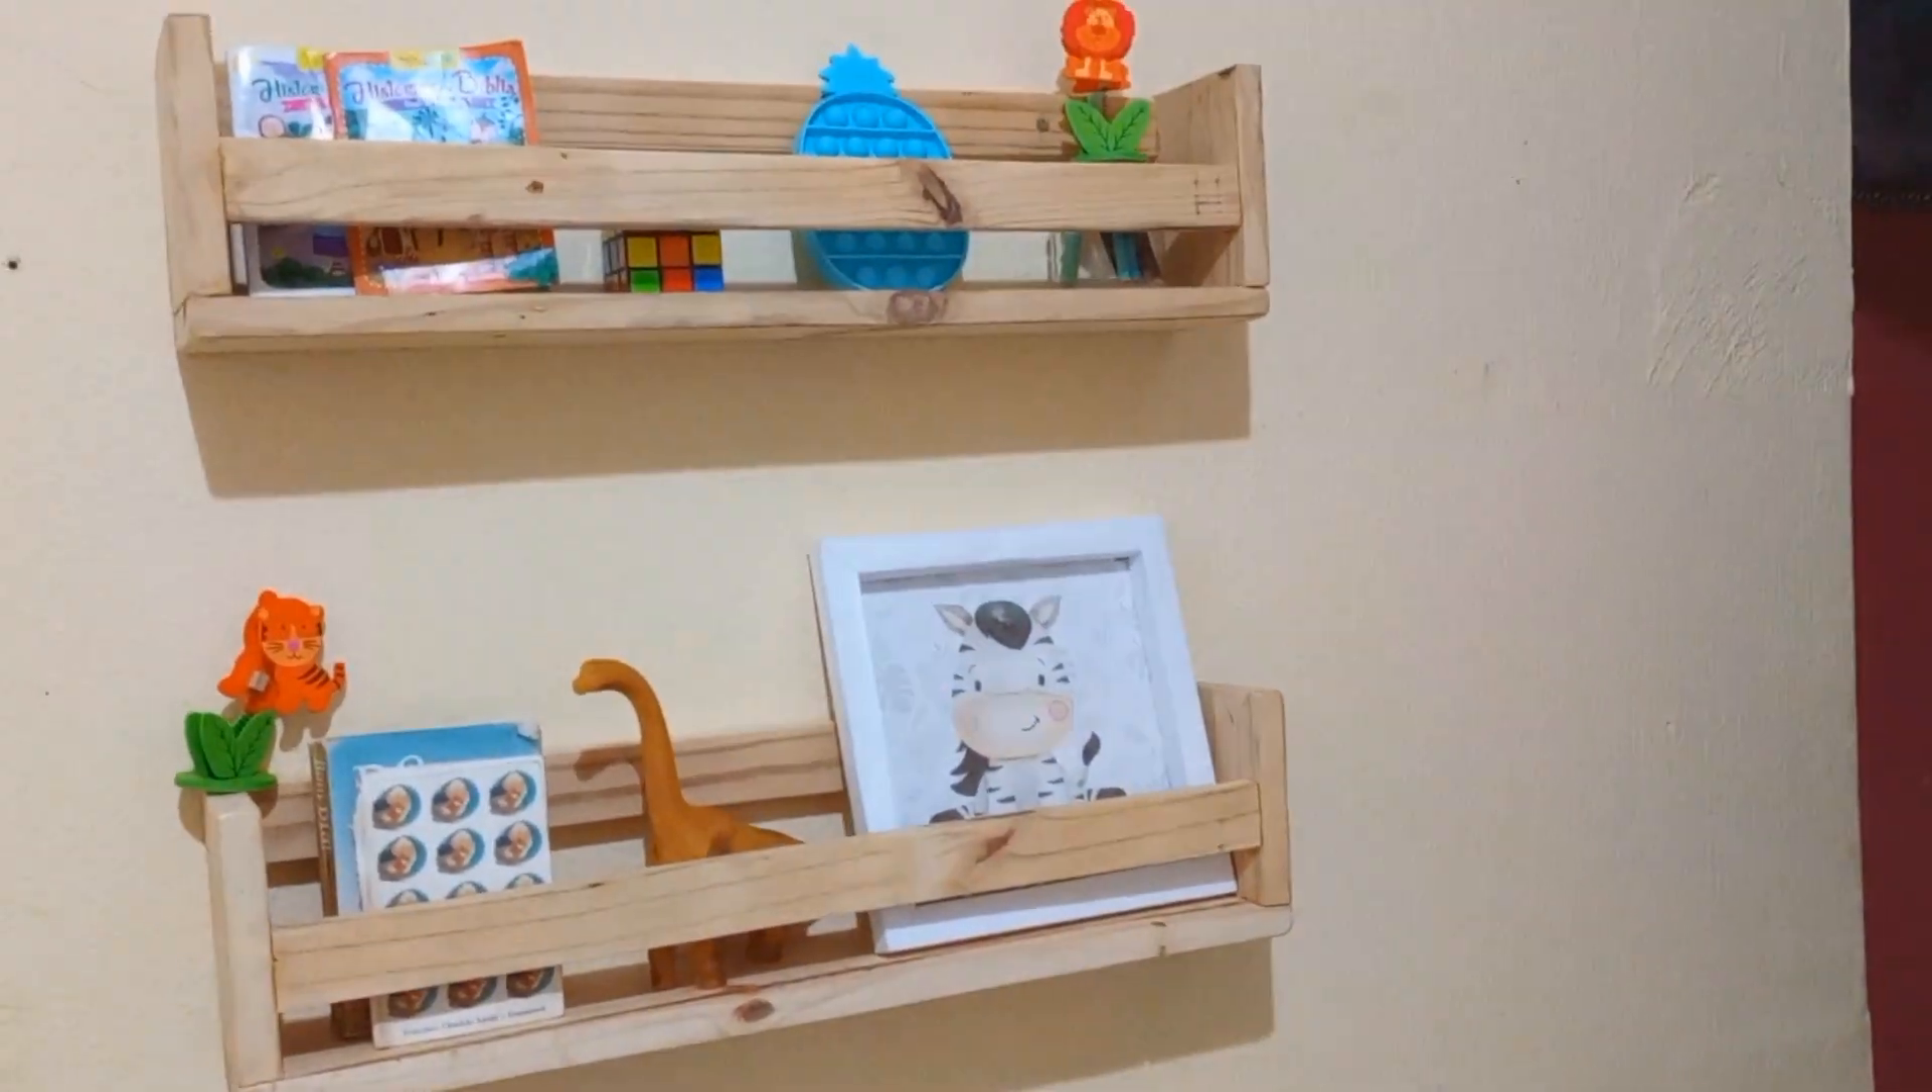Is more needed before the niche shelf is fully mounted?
No.